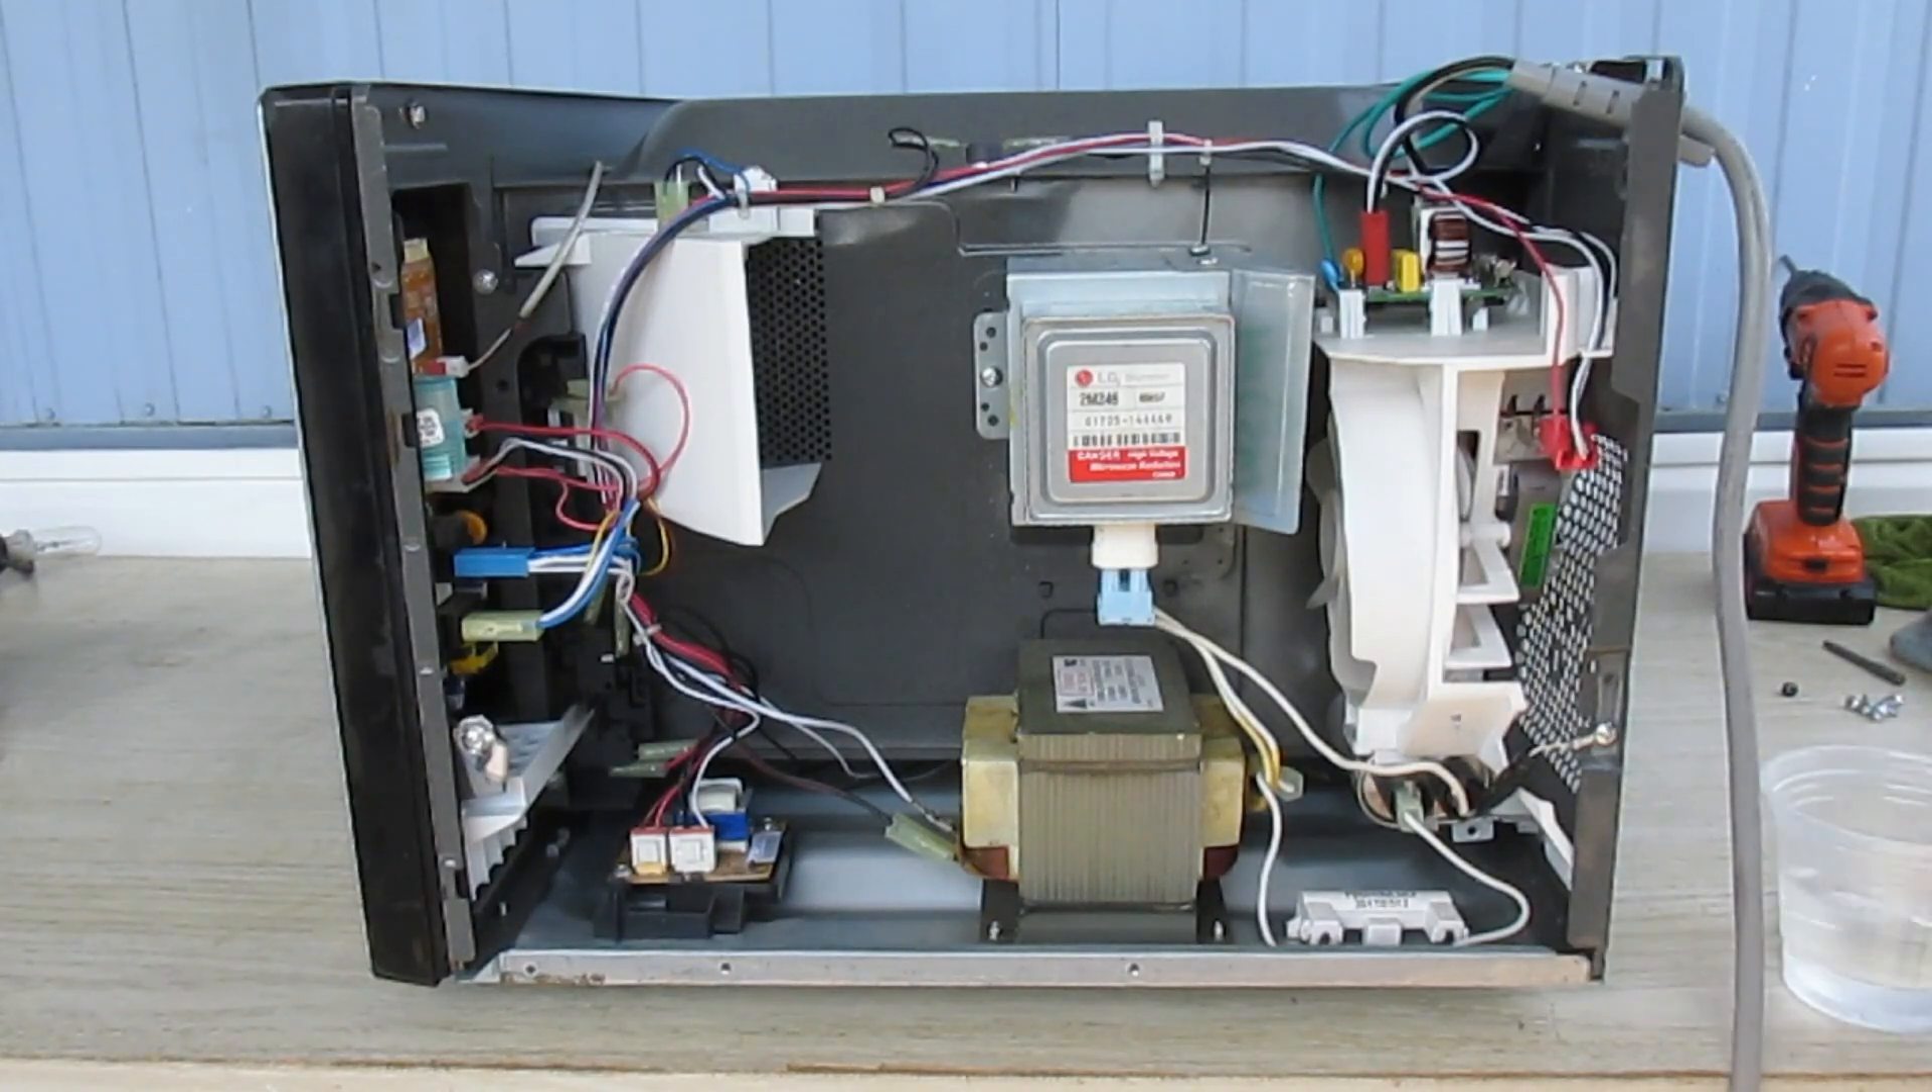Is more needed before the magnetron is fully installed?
No.